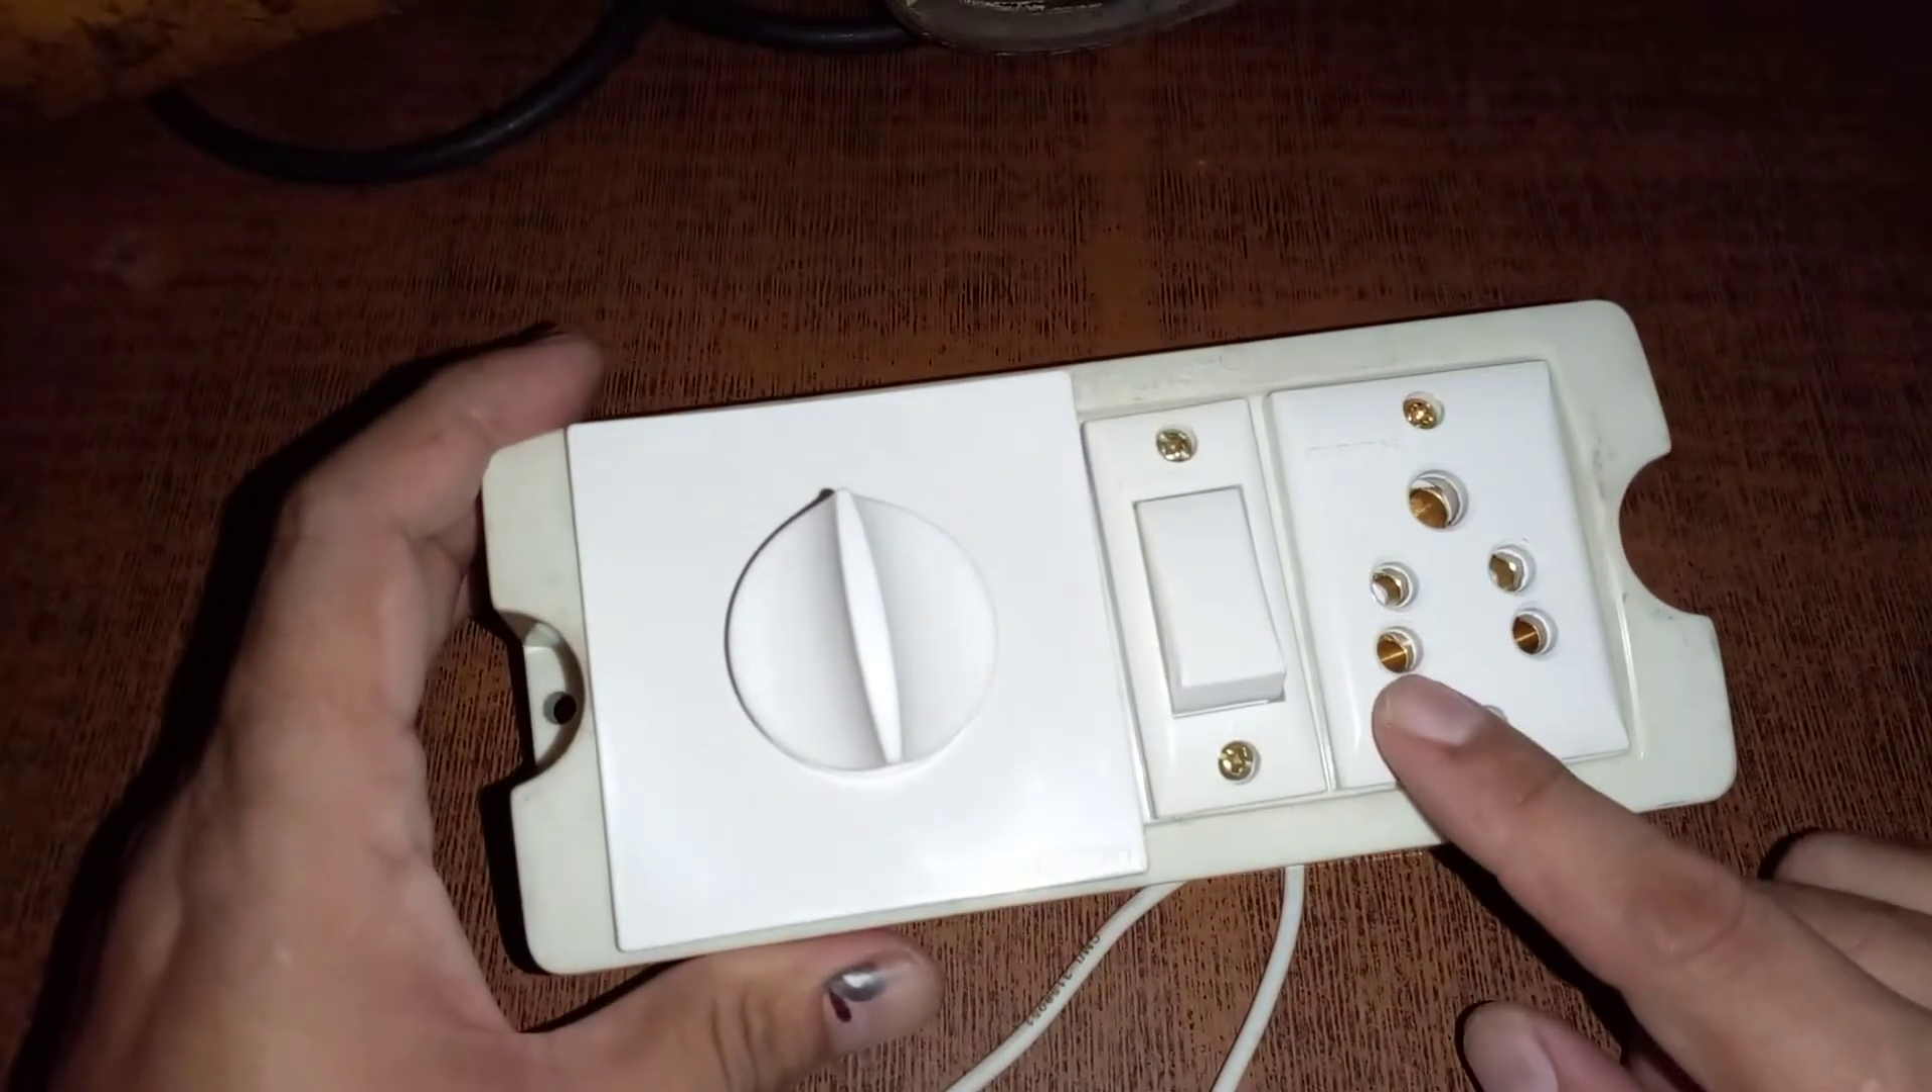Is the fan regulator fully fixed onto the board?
Yes.